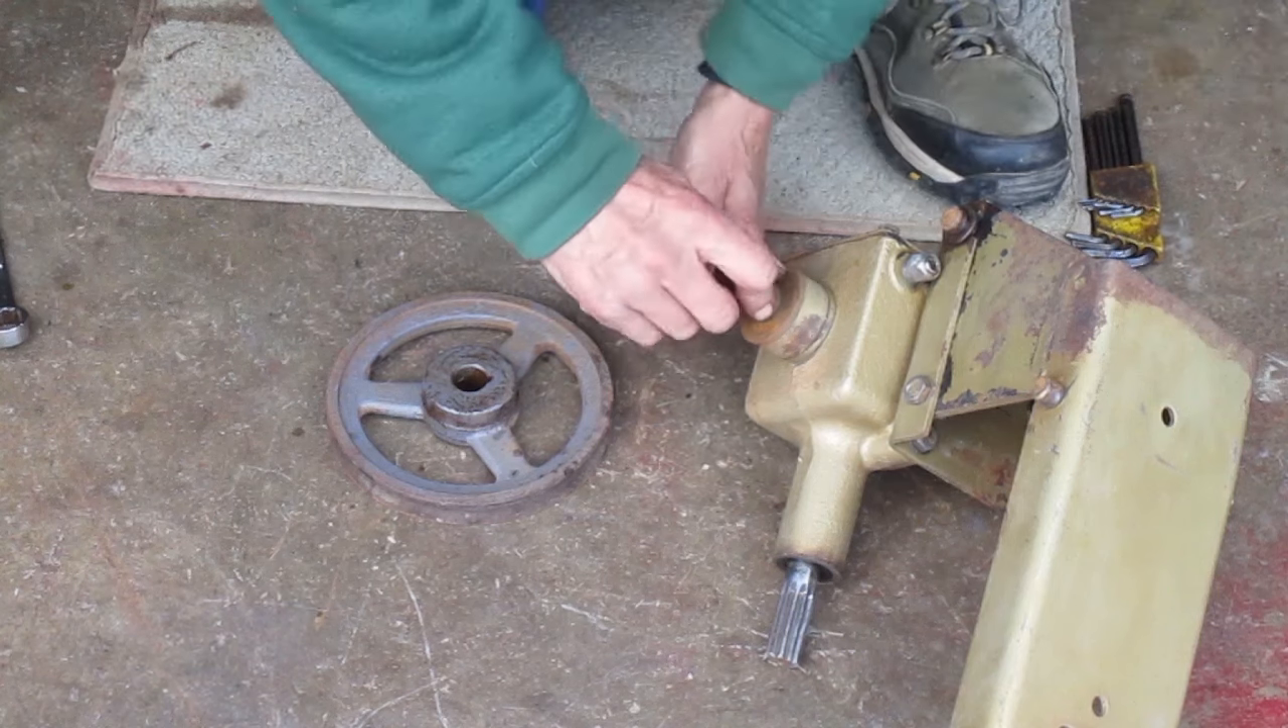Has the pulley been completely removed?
Yes.